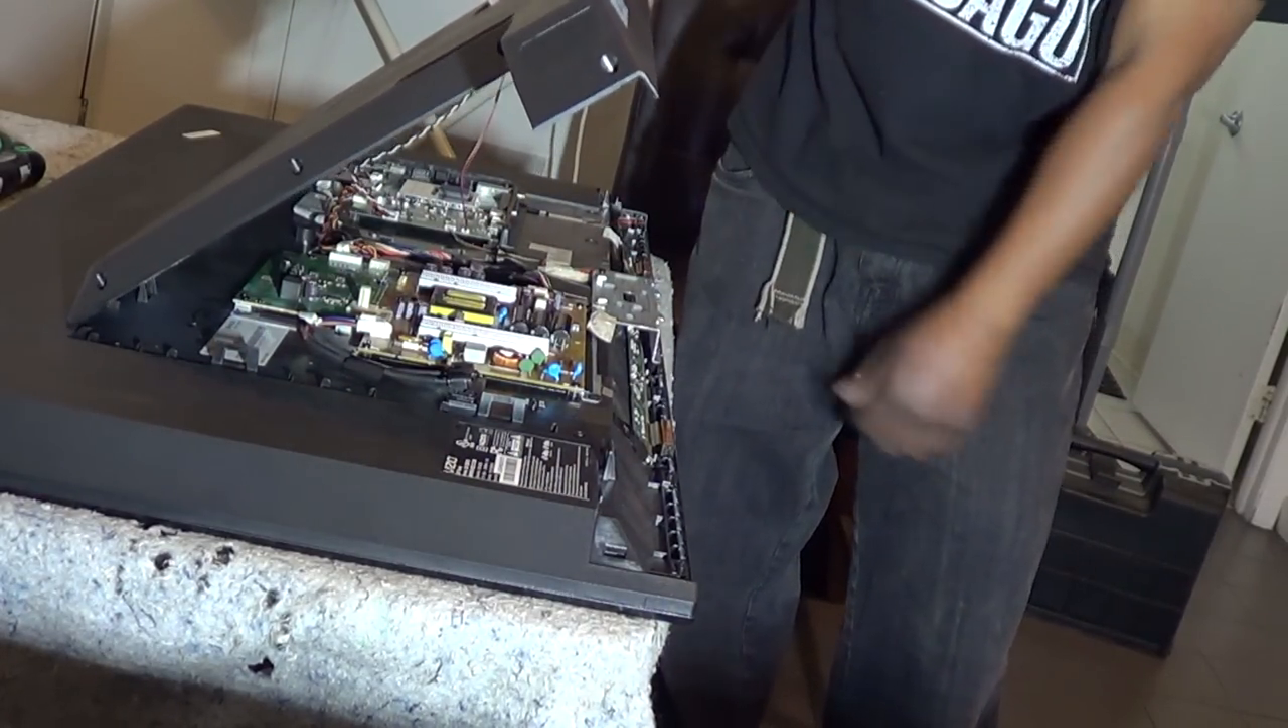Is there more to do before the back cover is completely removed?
Yes.